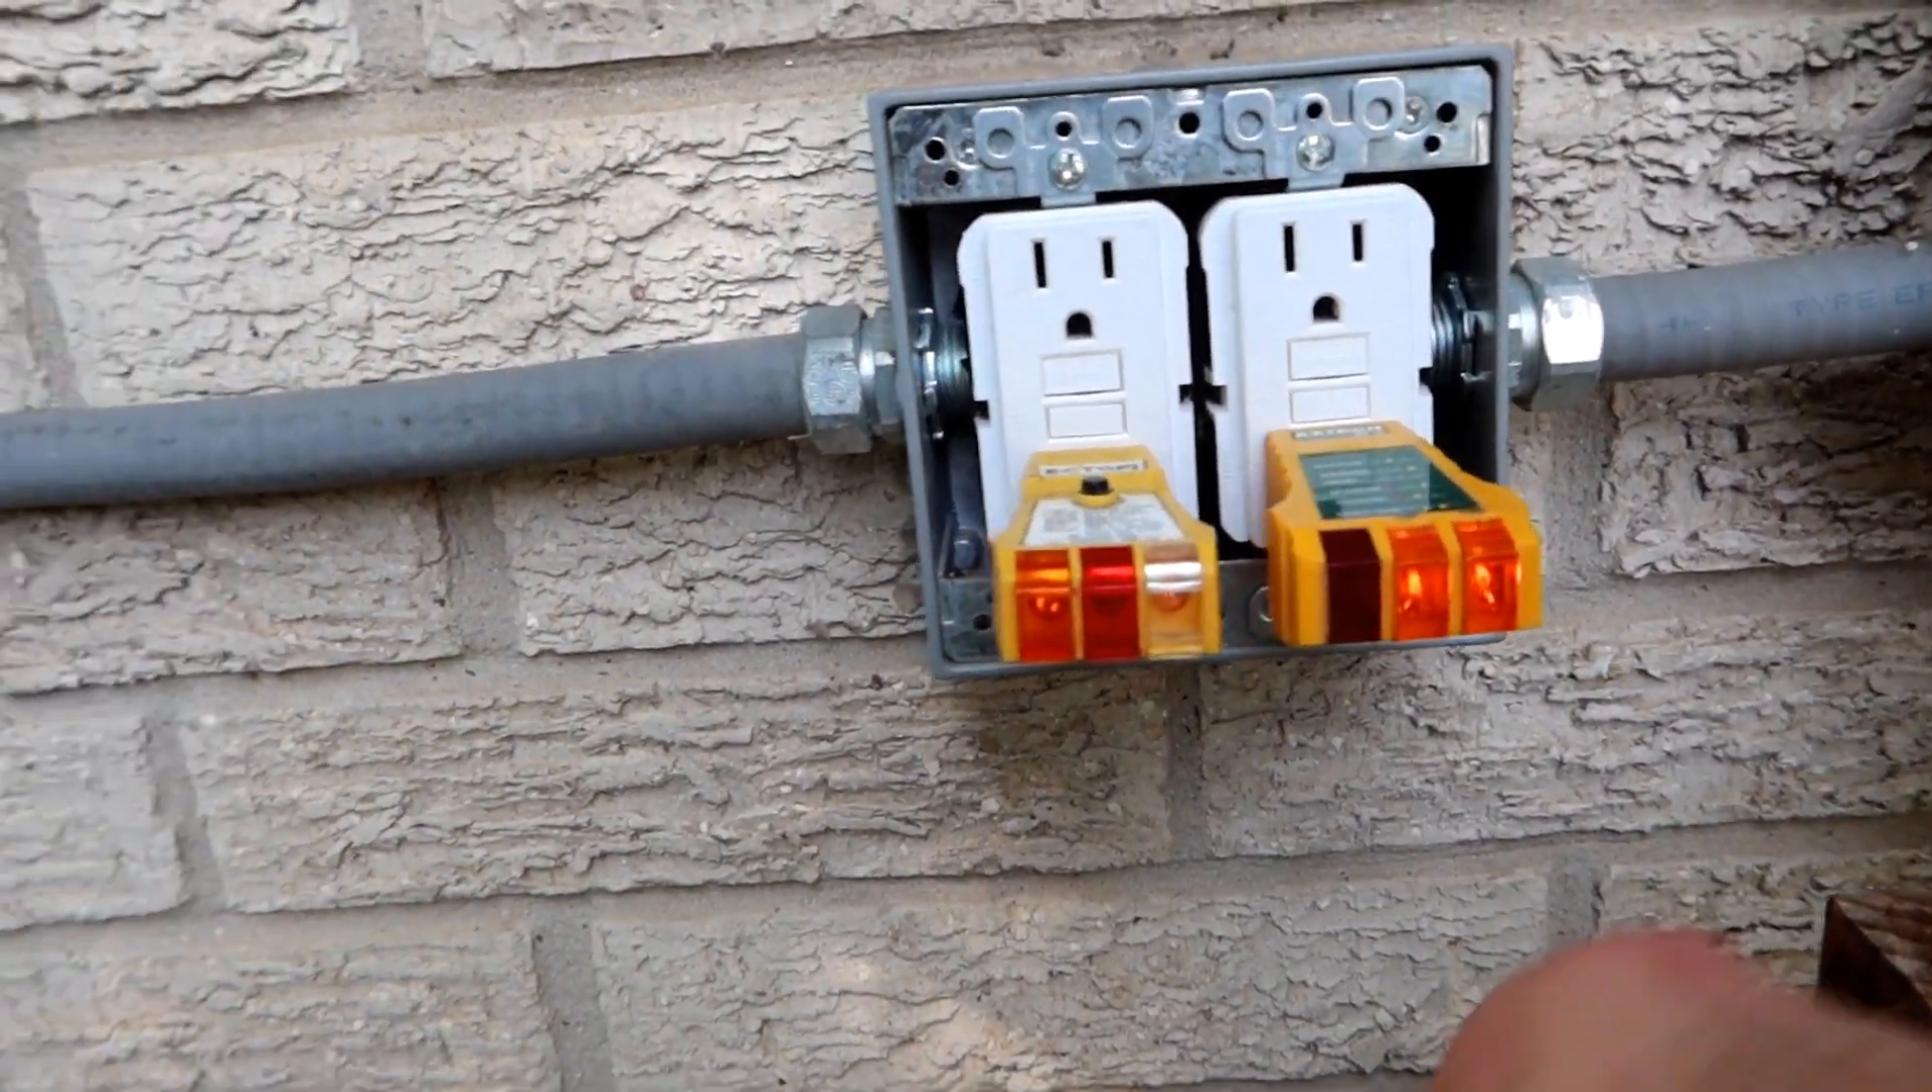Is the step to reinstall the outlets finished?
Yes.